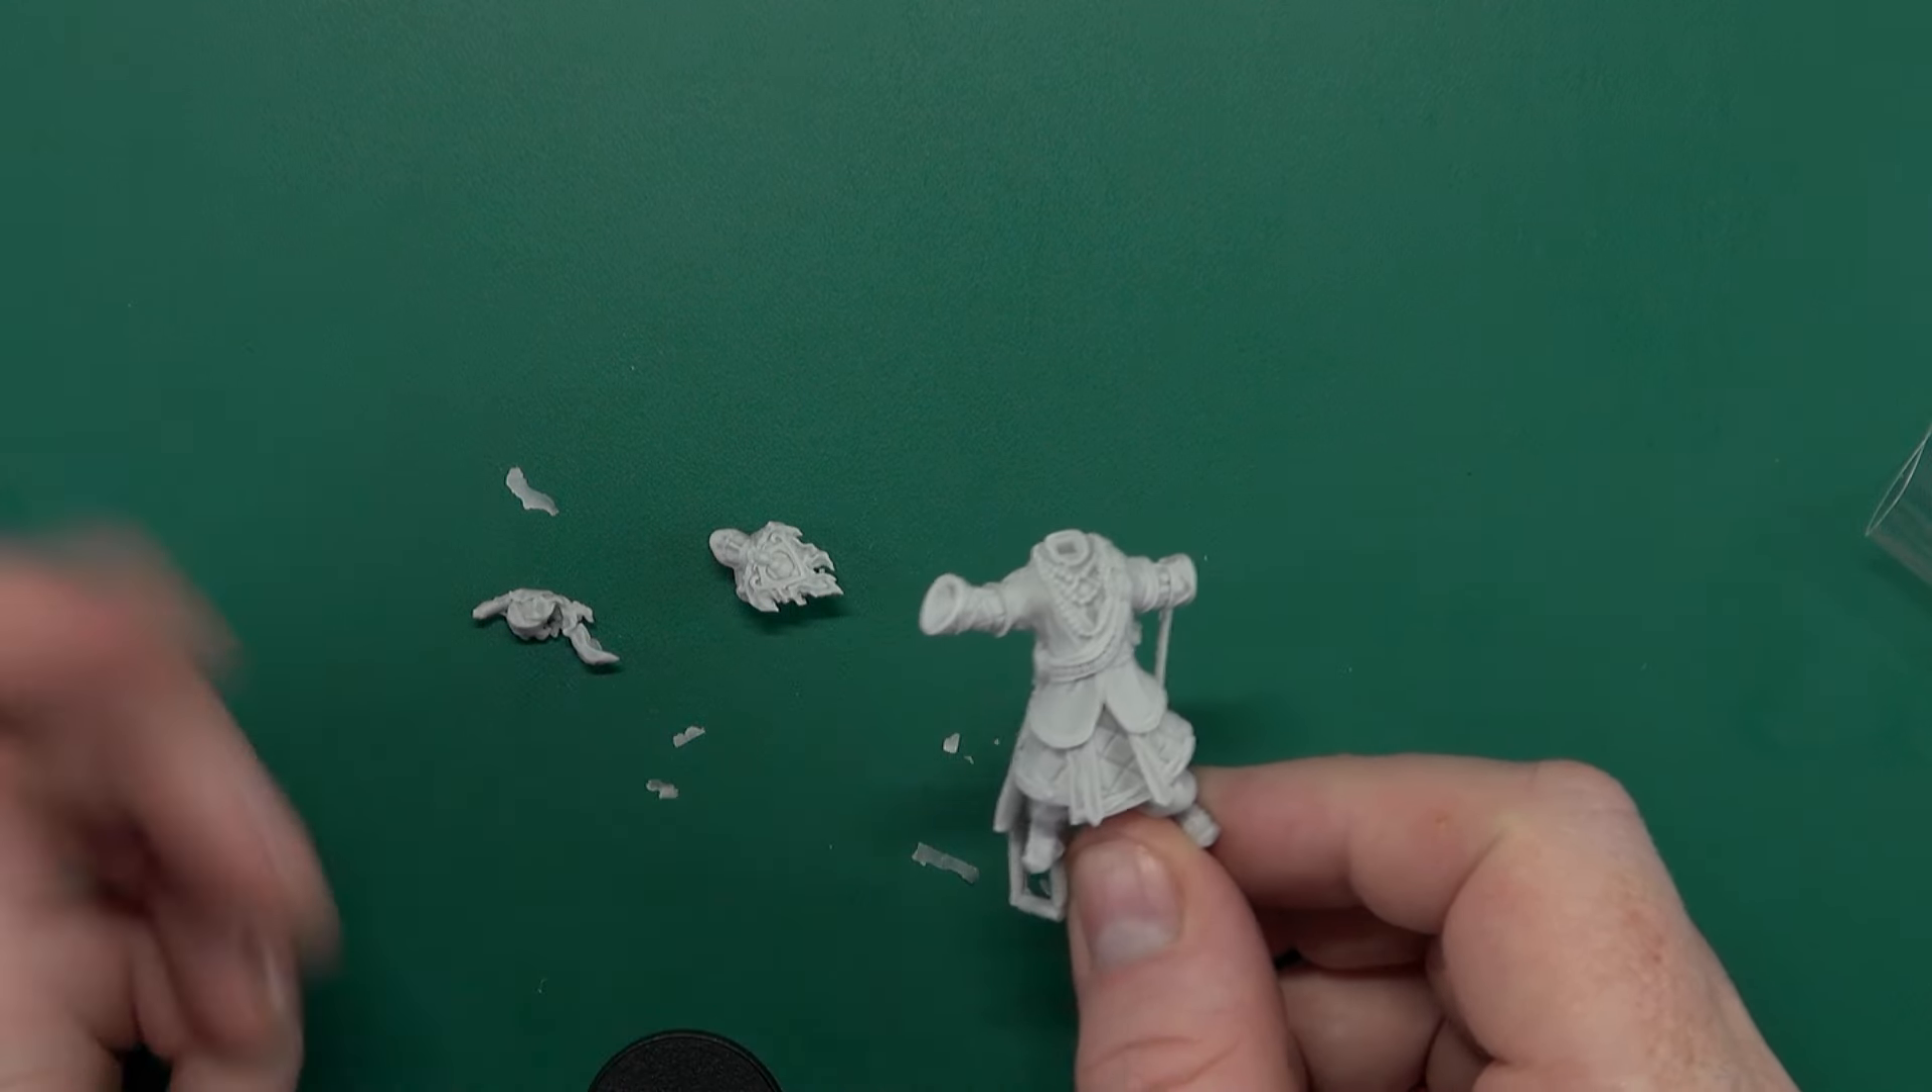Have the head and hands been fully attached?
No.